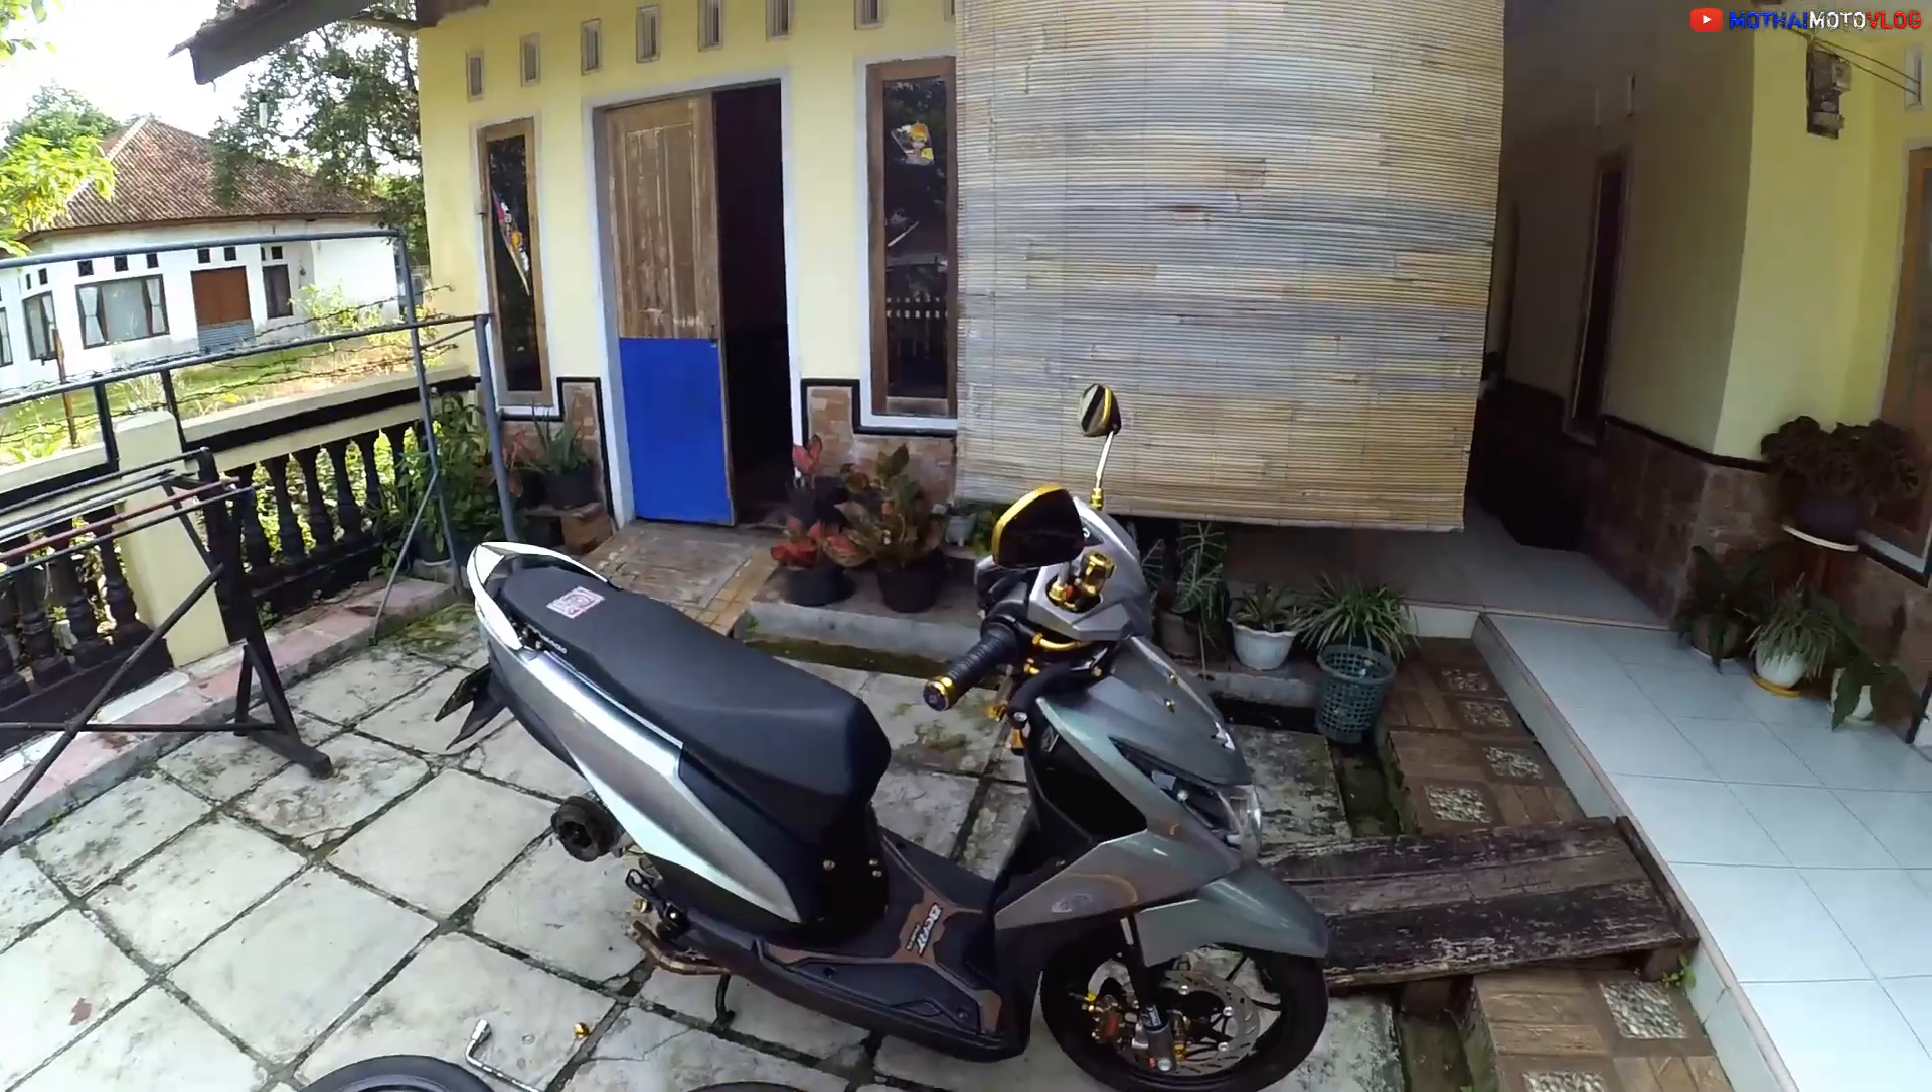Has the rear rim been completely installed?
No.